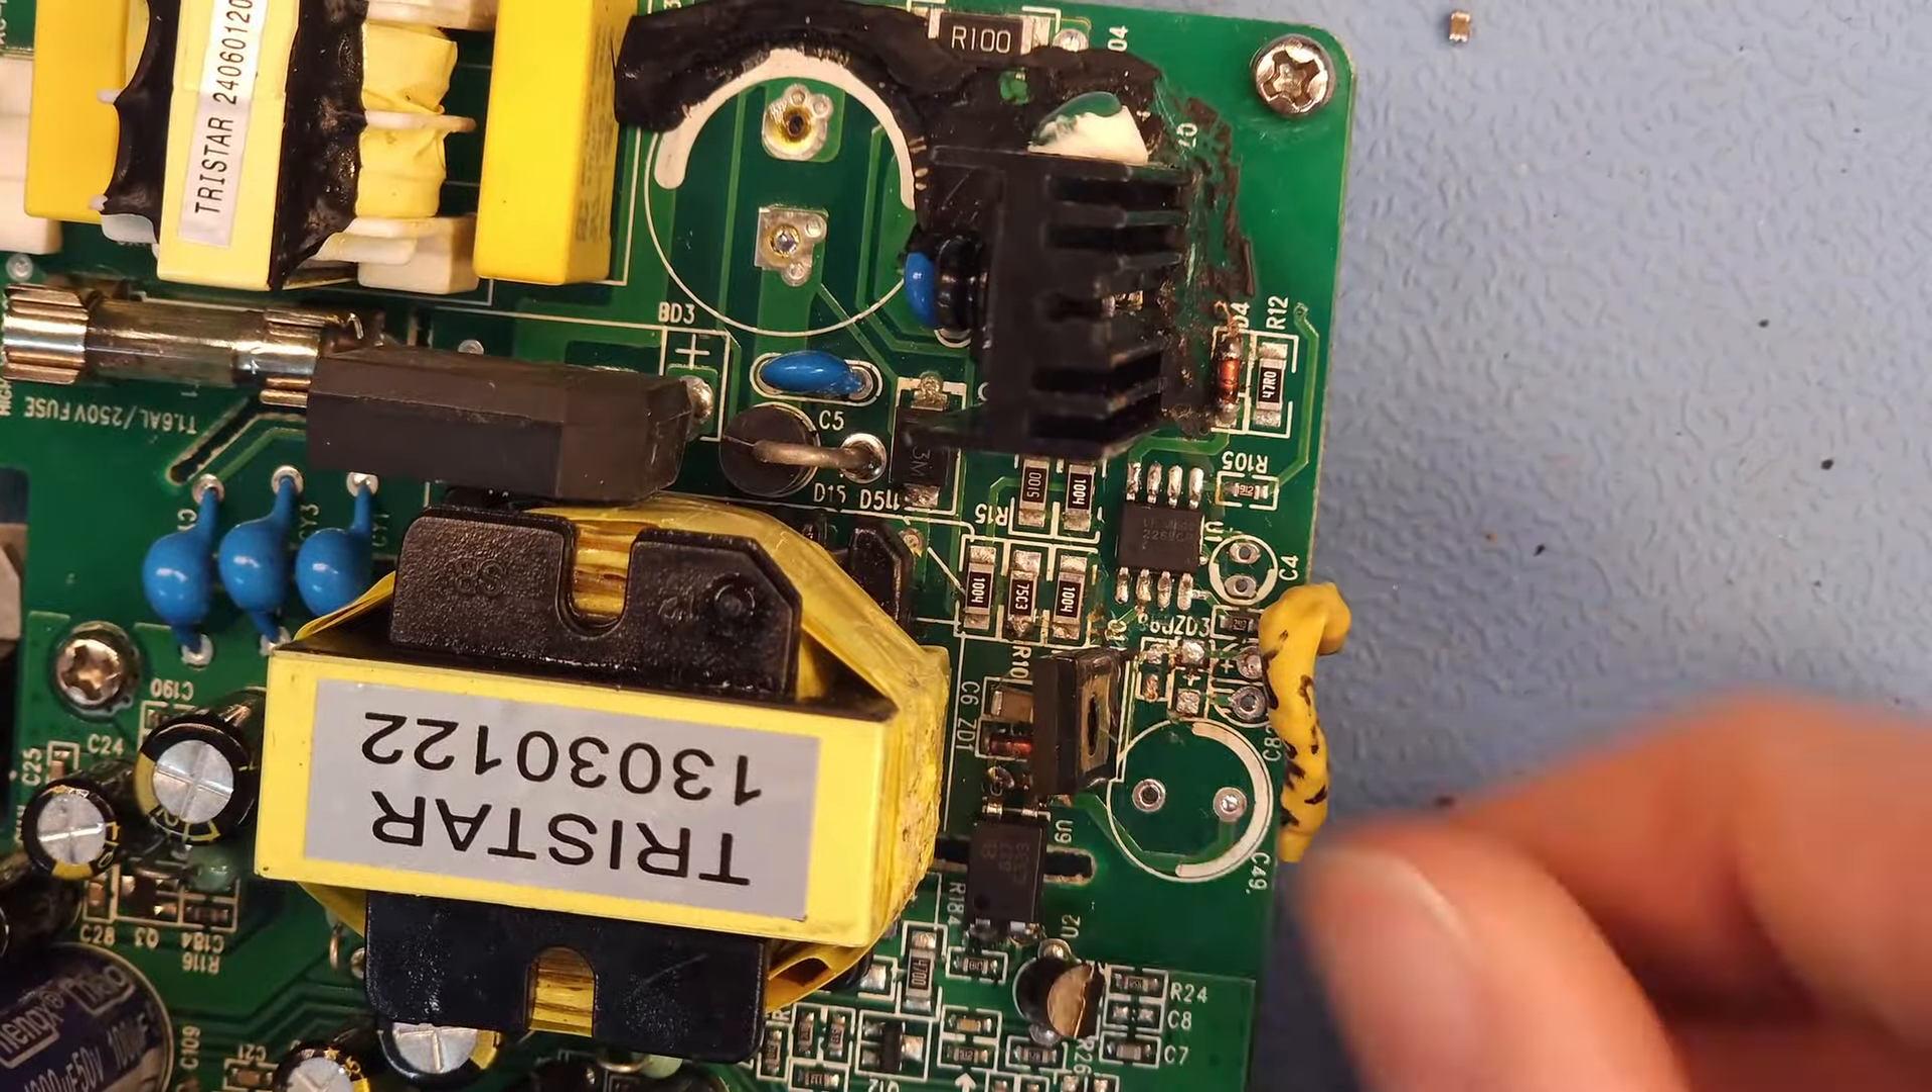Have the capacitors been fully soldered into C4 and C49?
No.